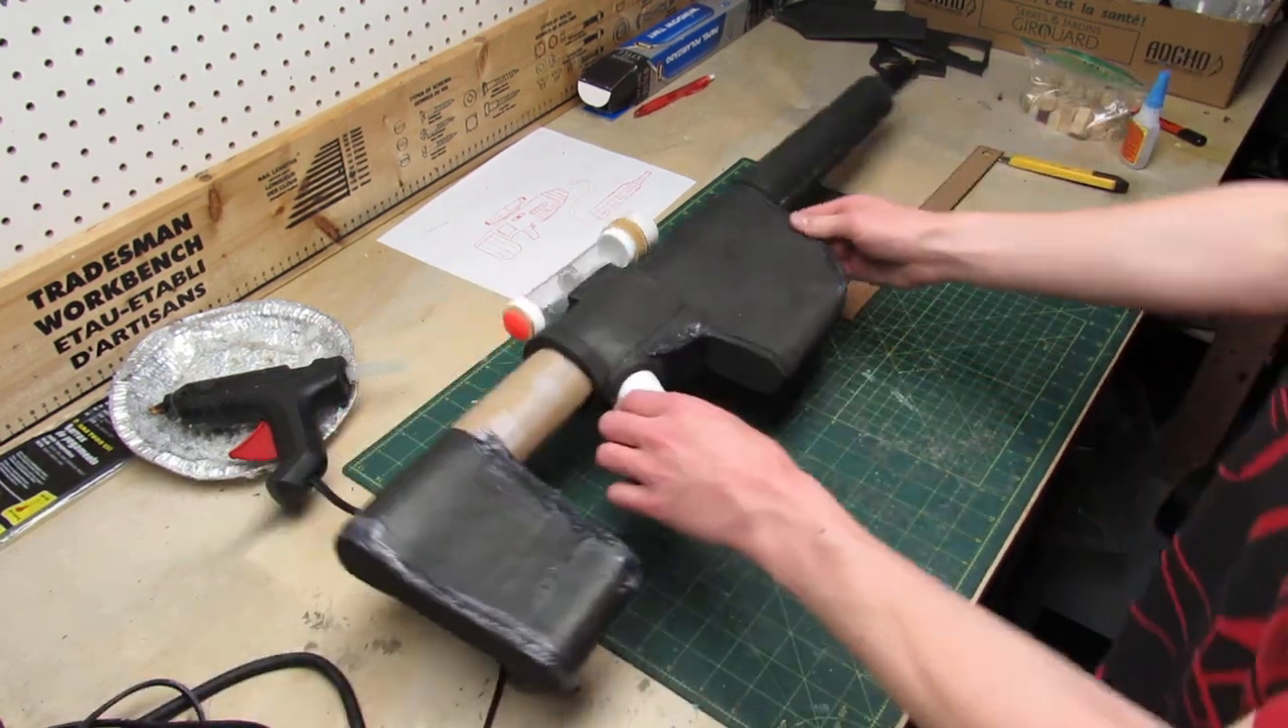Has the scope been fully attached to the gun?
Yes.